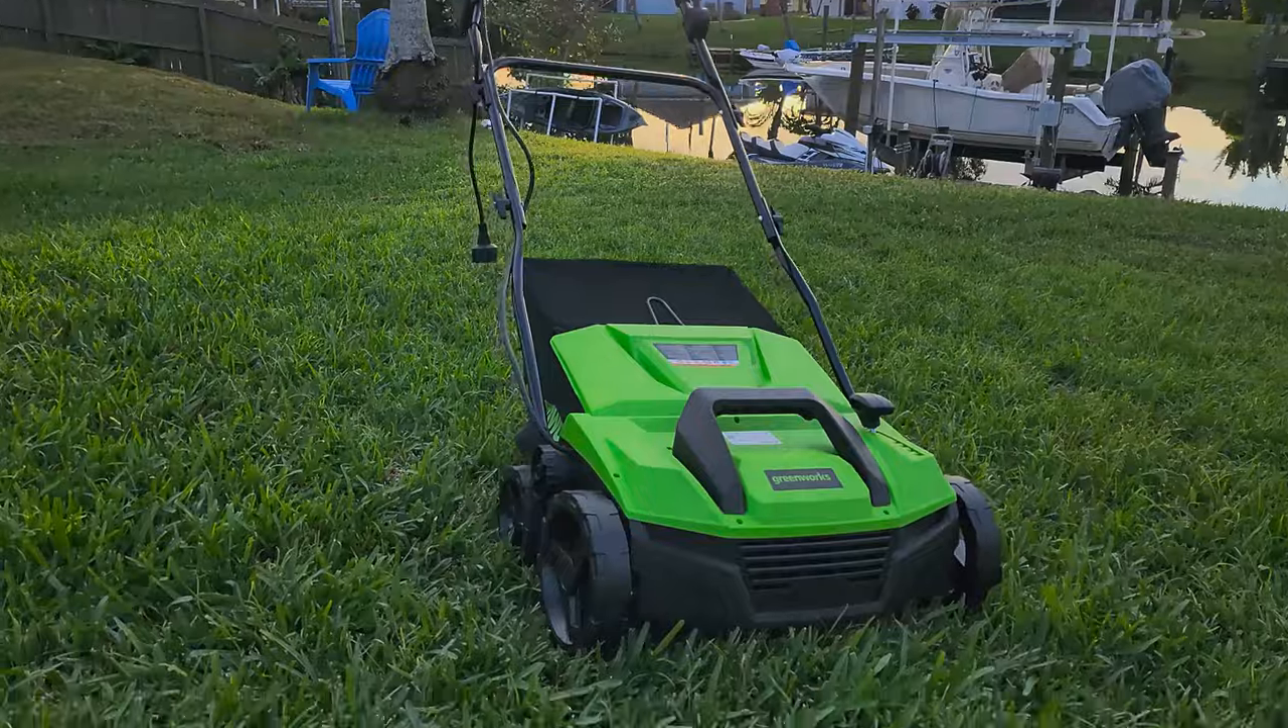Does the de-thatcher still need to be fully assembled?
No.